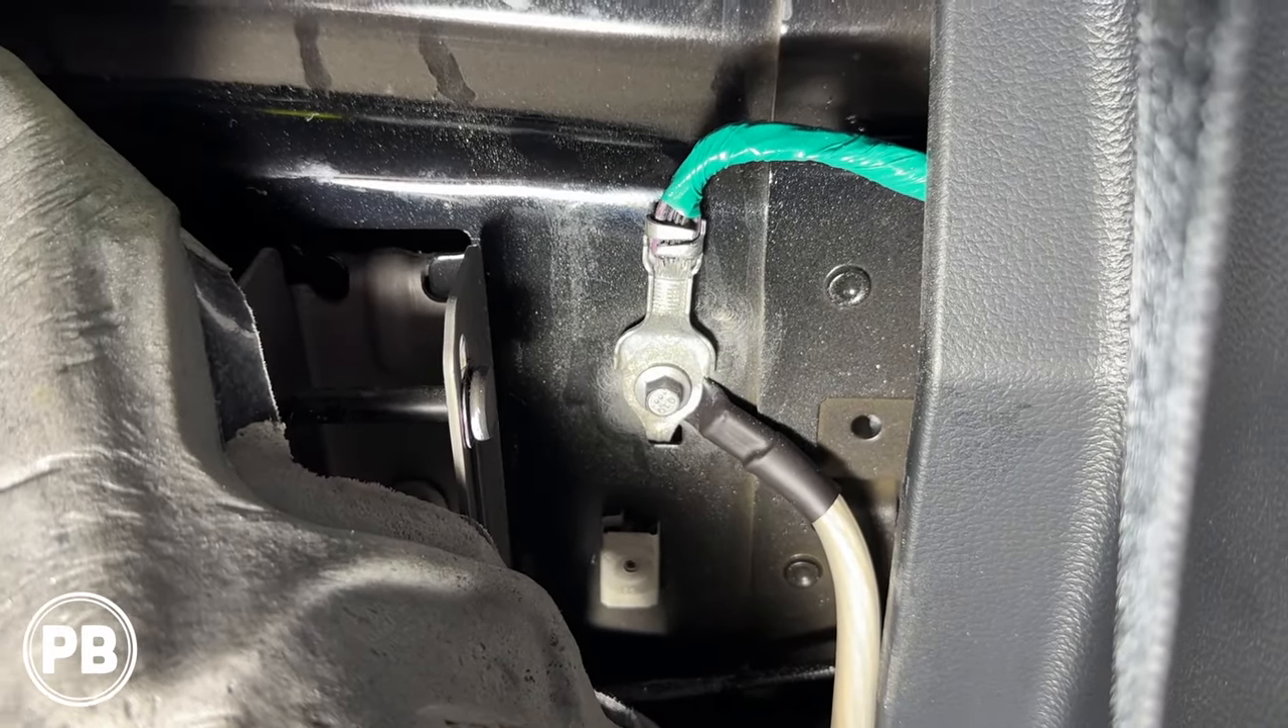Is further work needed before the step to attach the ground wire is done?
No.